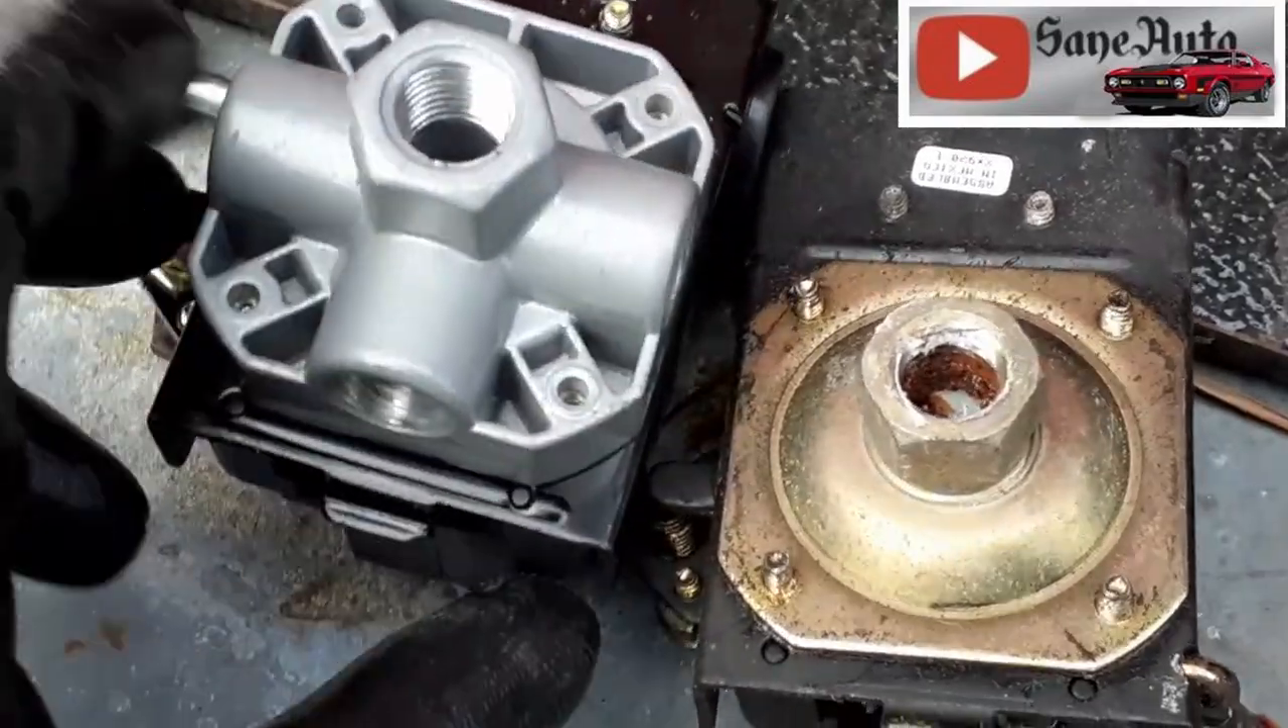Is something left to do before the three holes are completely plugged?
Yes.